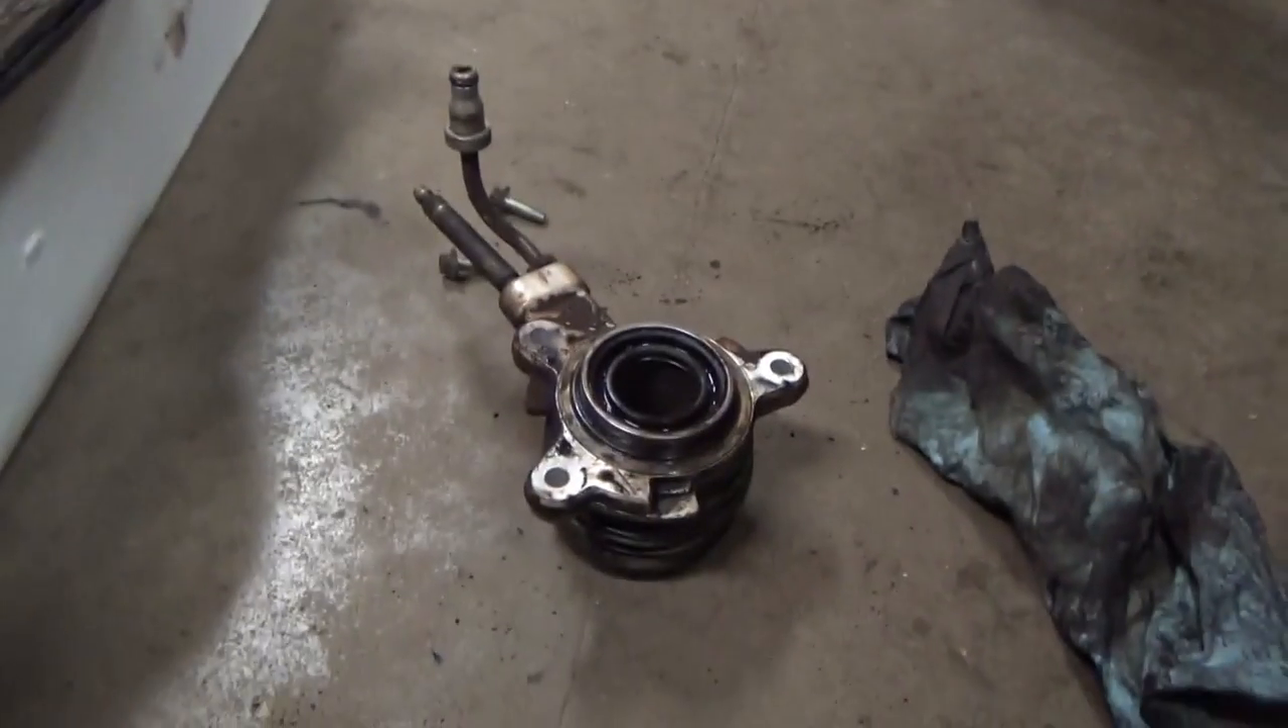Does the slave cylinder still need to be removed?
No.